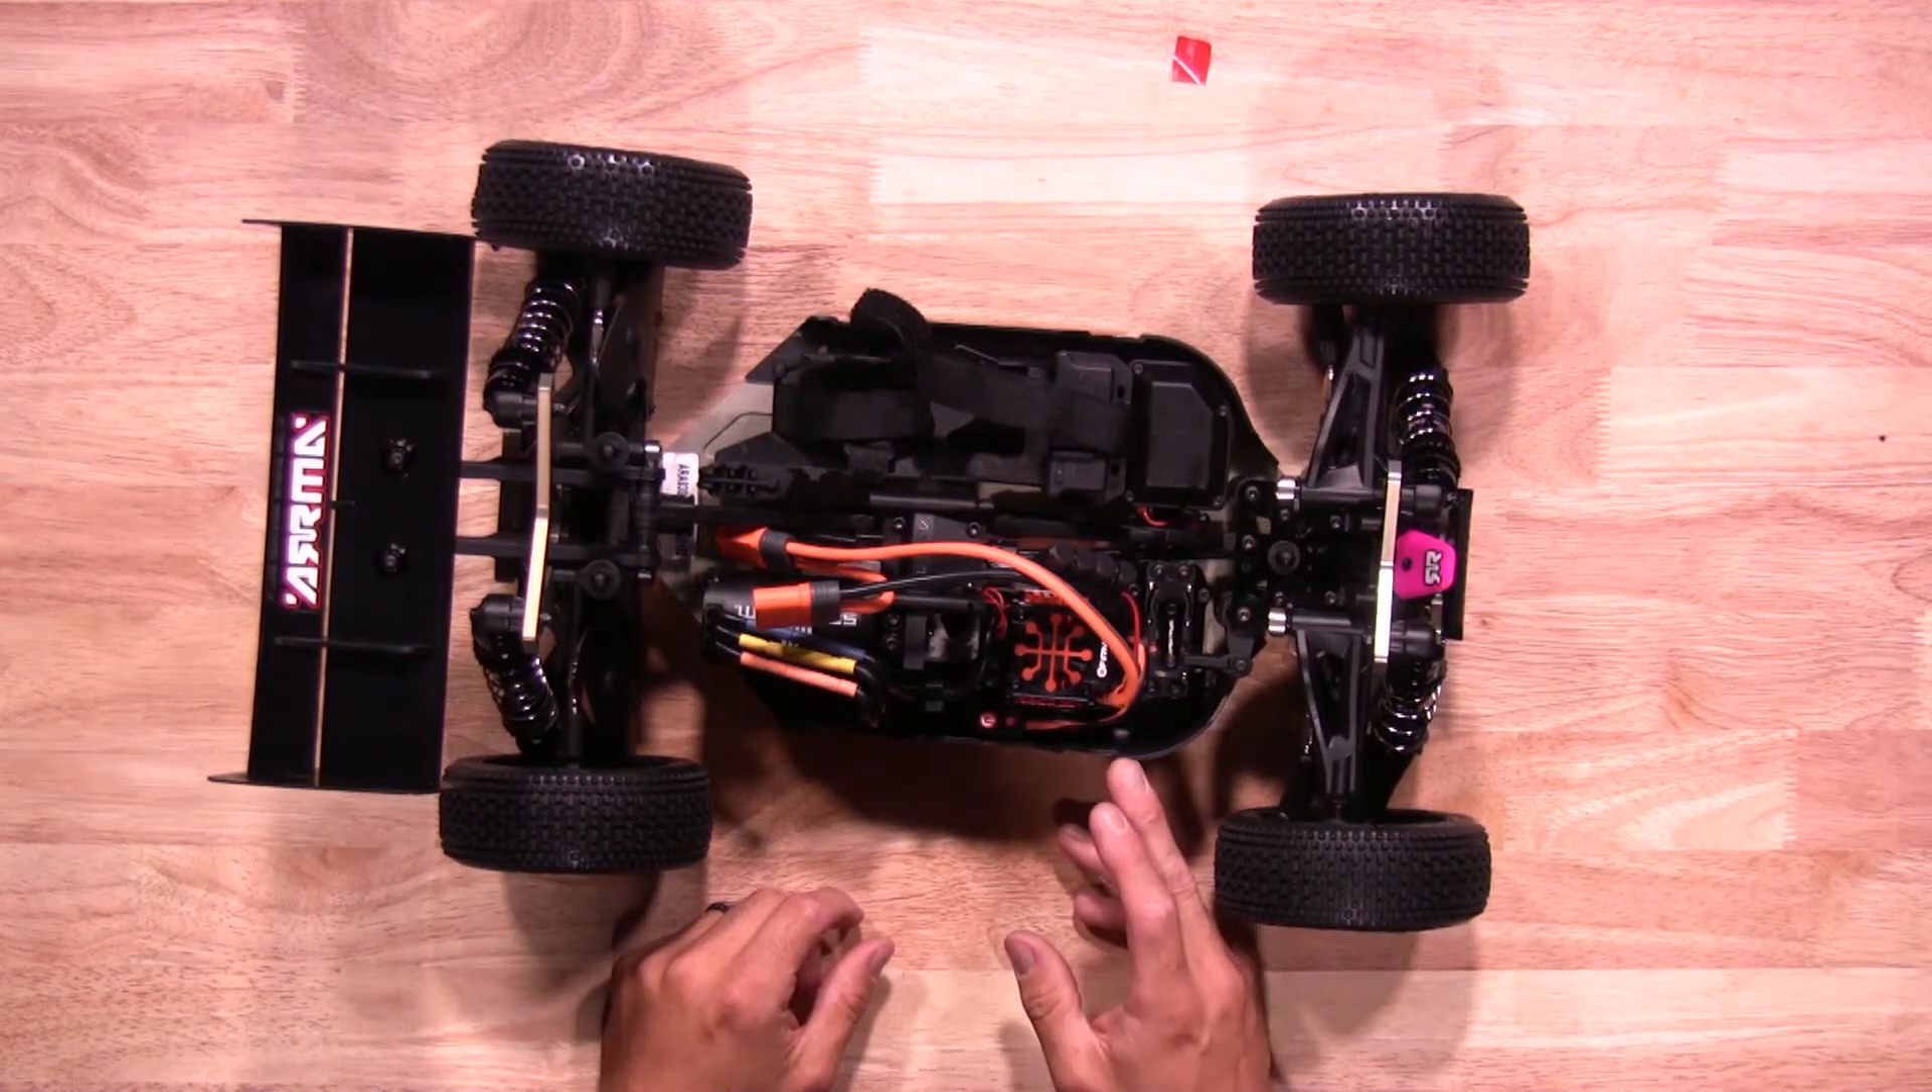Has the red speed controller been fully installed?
Yes.